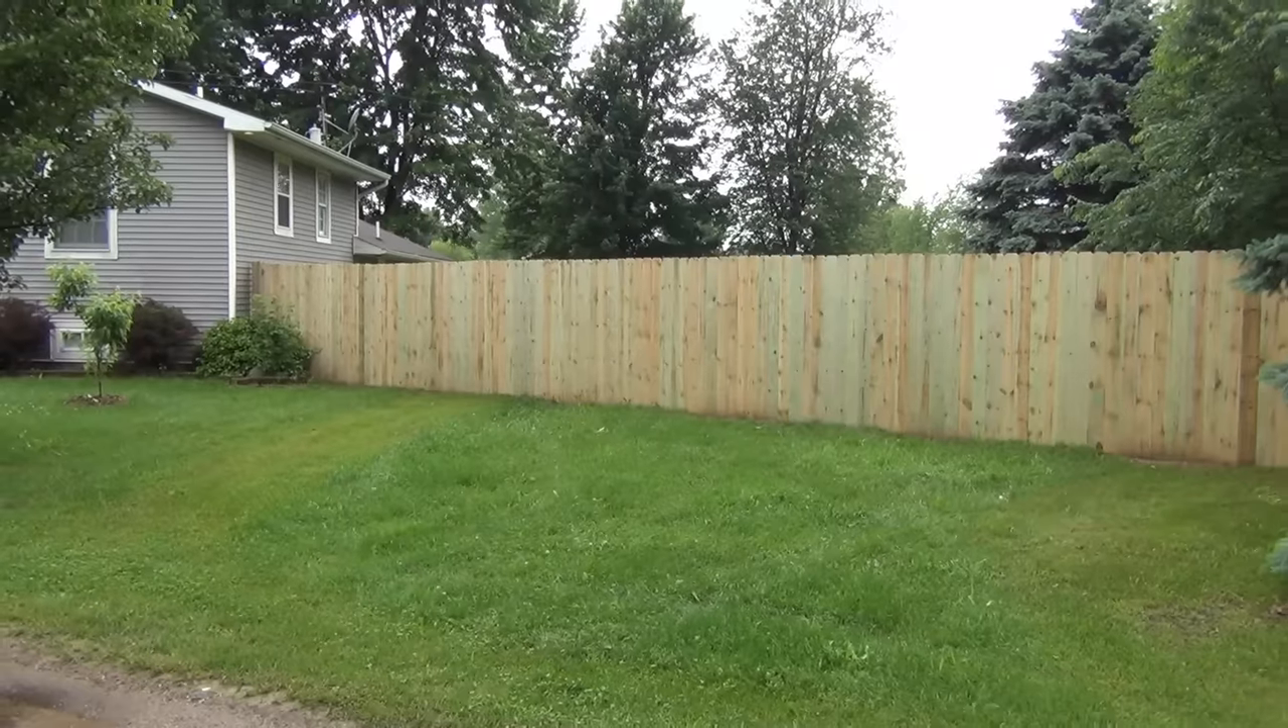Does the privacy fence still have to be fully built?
No.